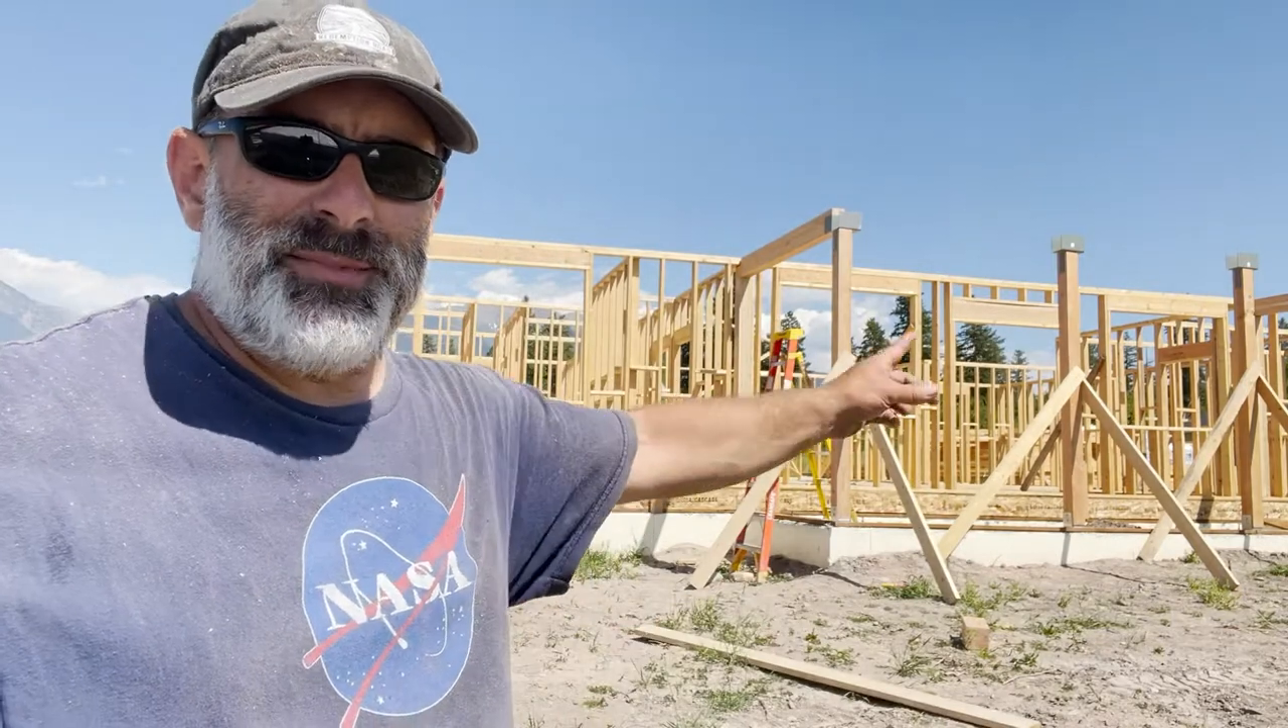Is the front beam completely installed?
No.